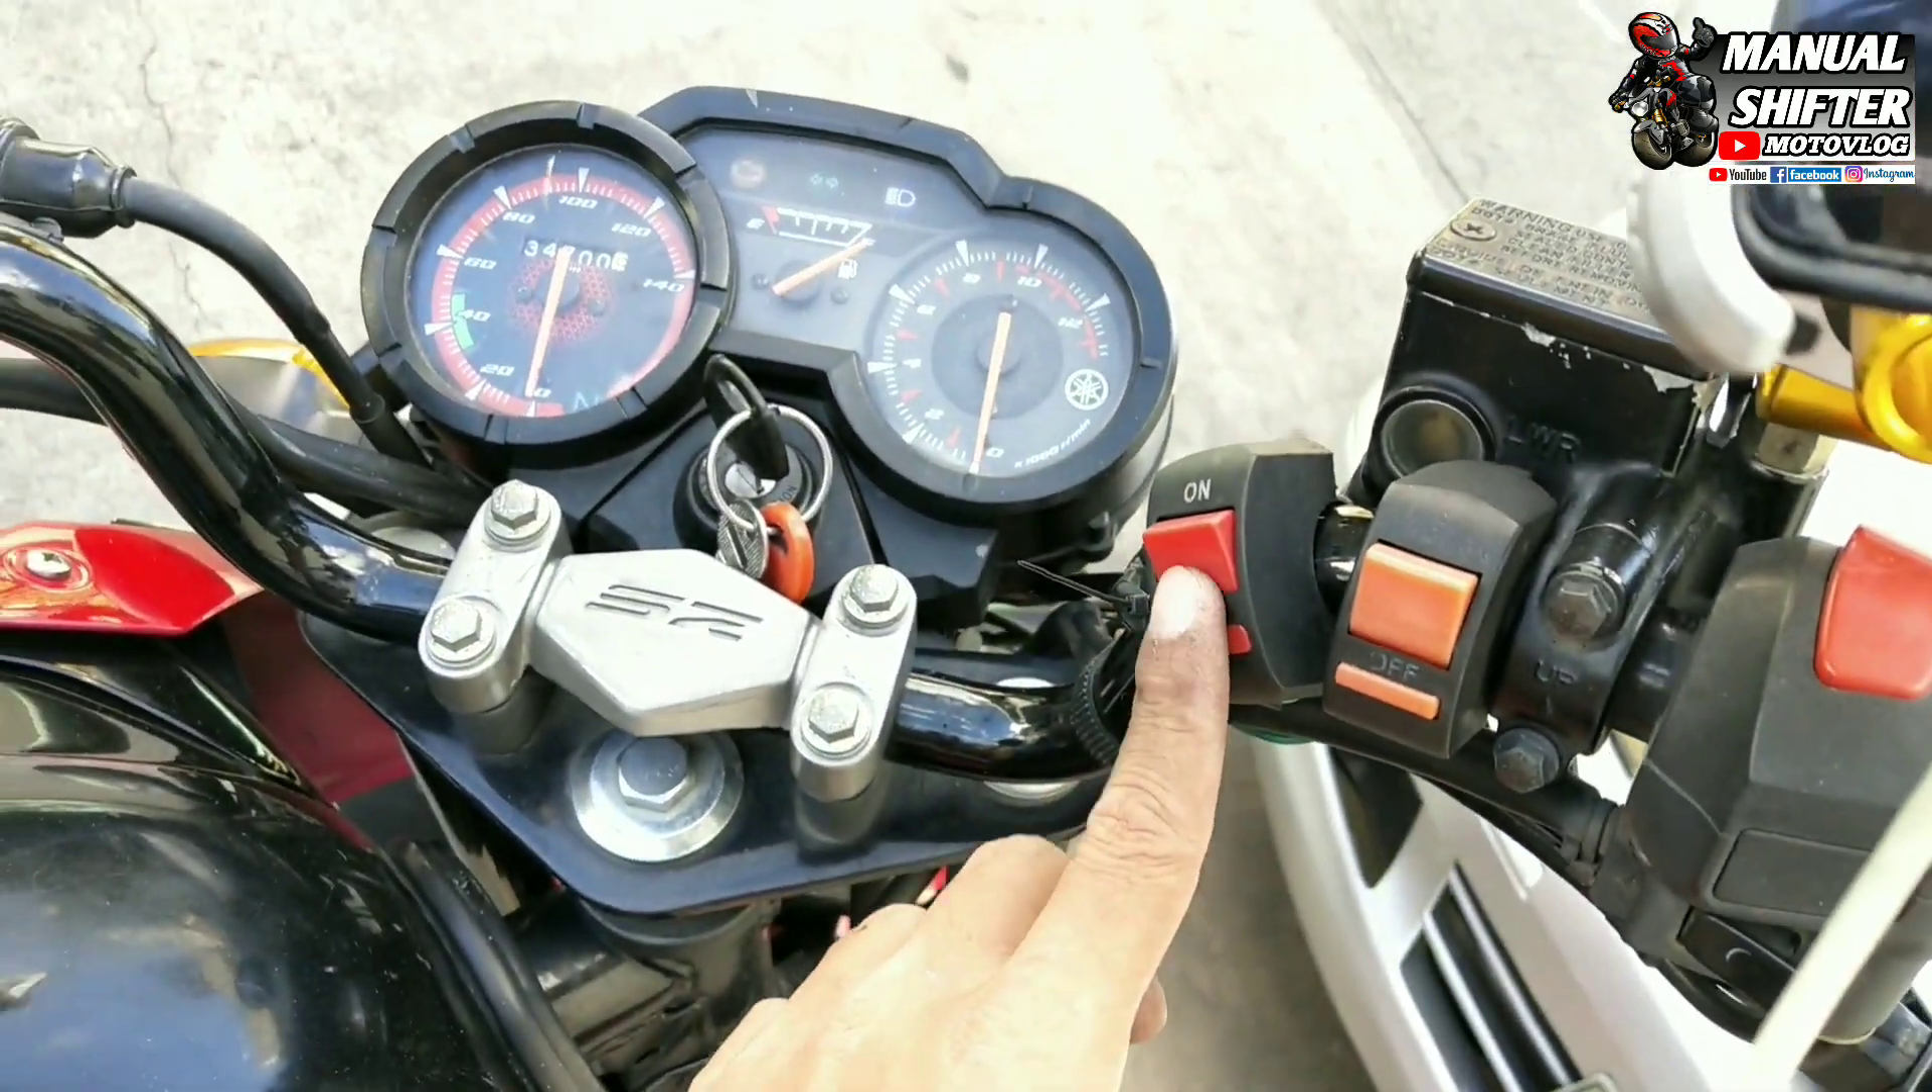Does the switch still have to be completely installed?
No.